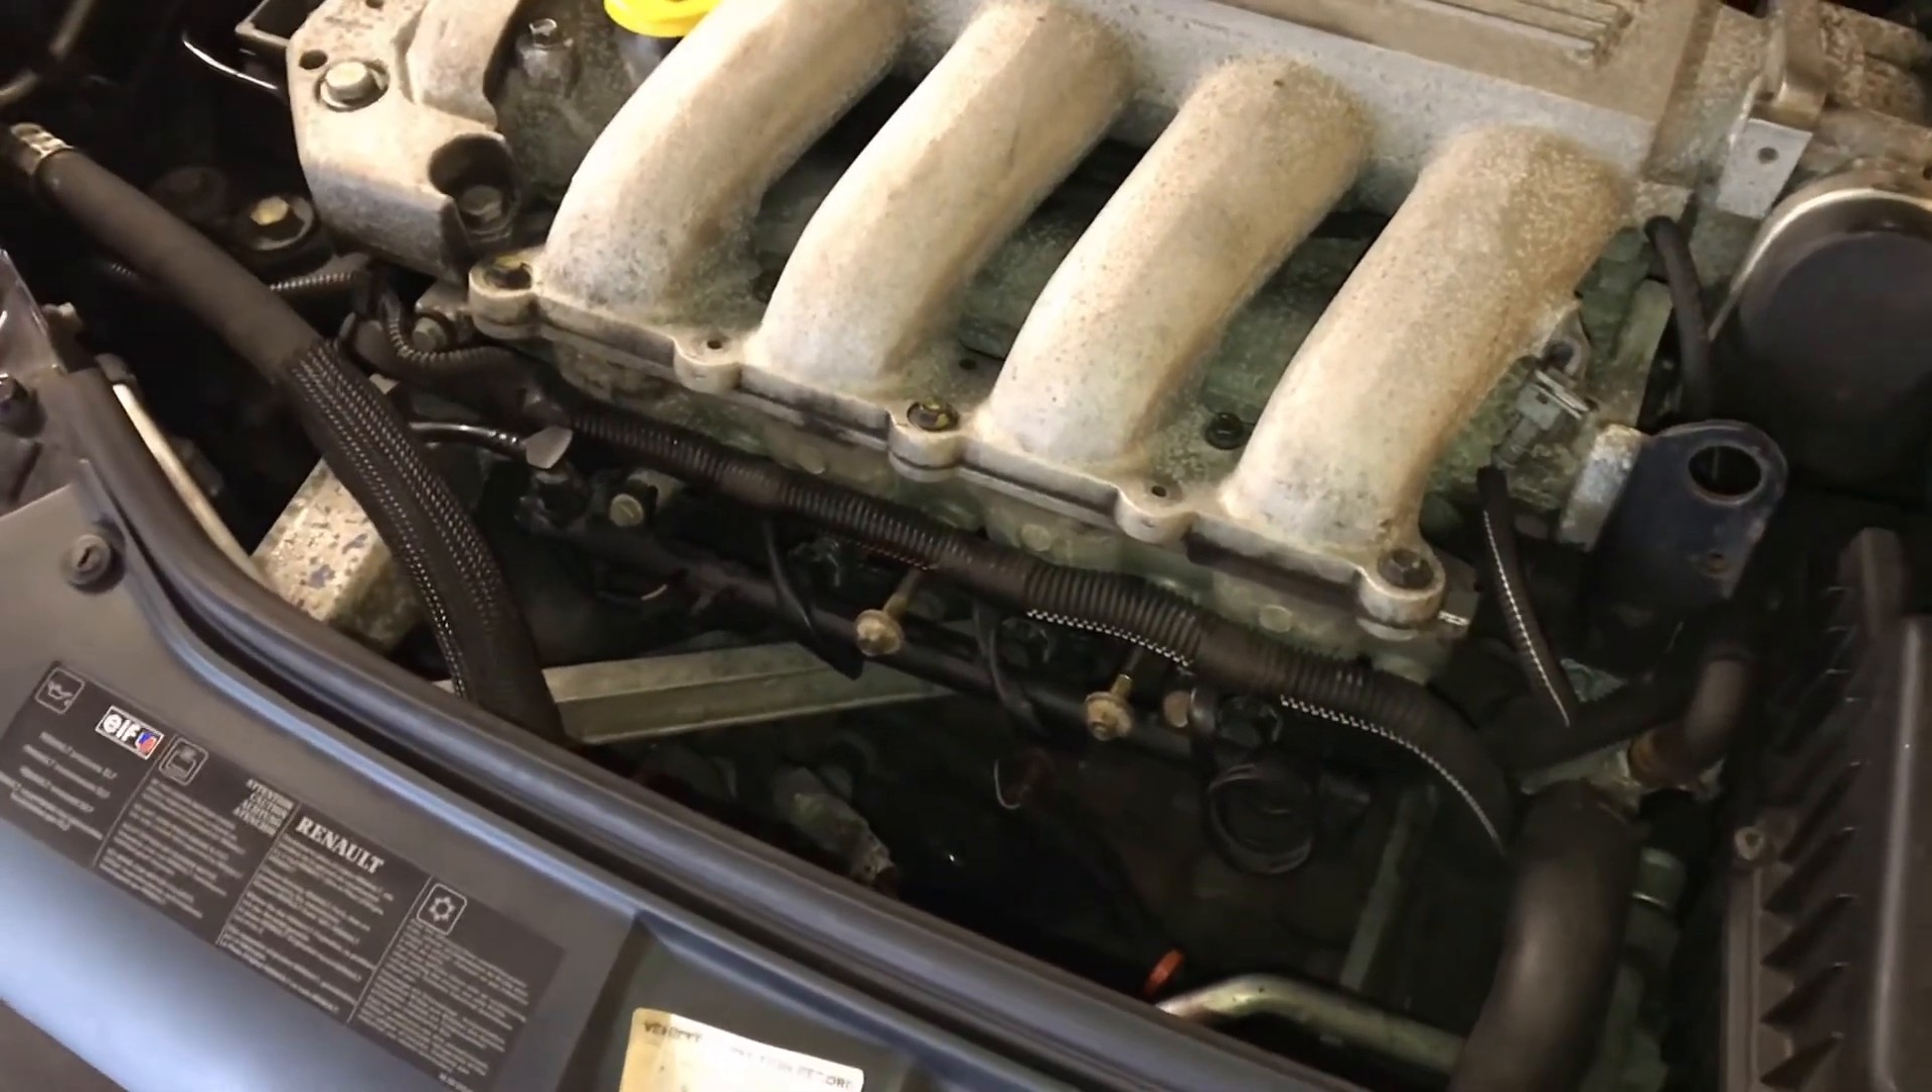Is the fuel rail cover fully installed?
No.